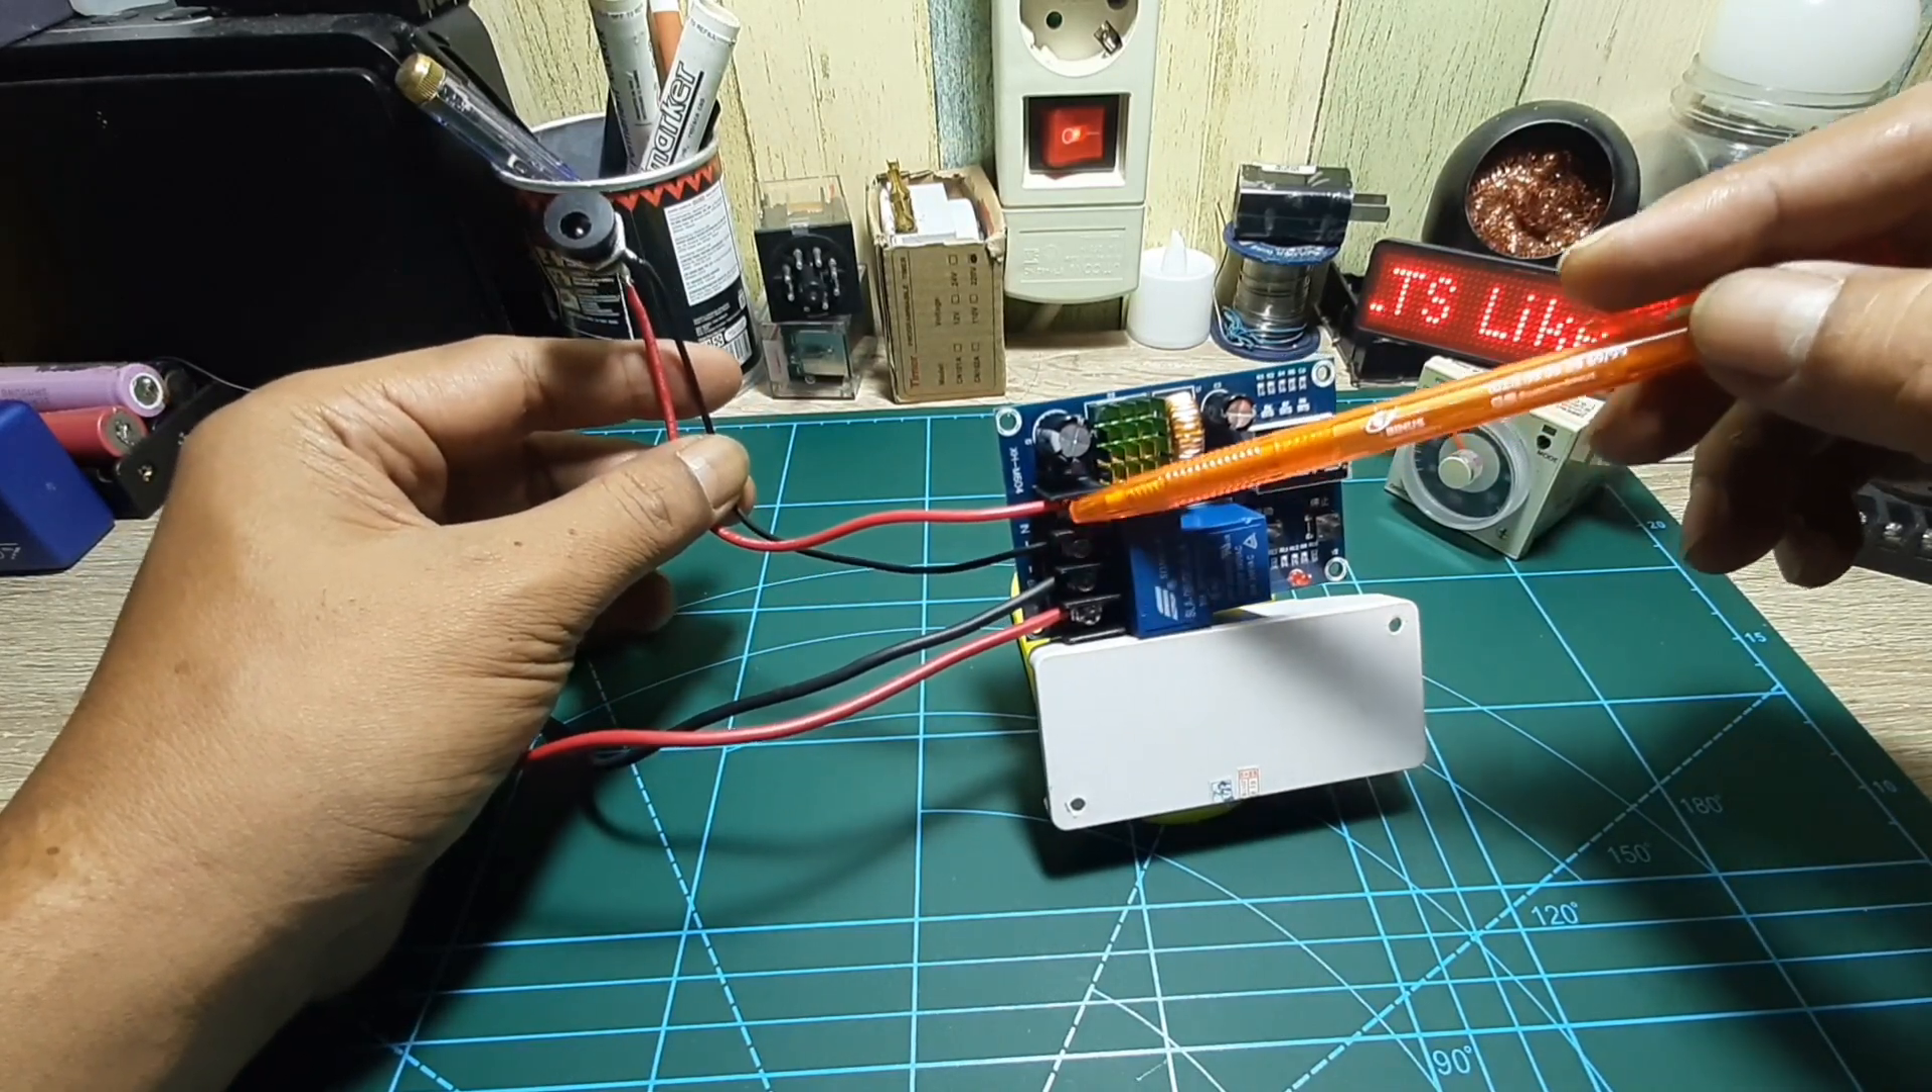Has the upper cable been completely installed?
Yes.